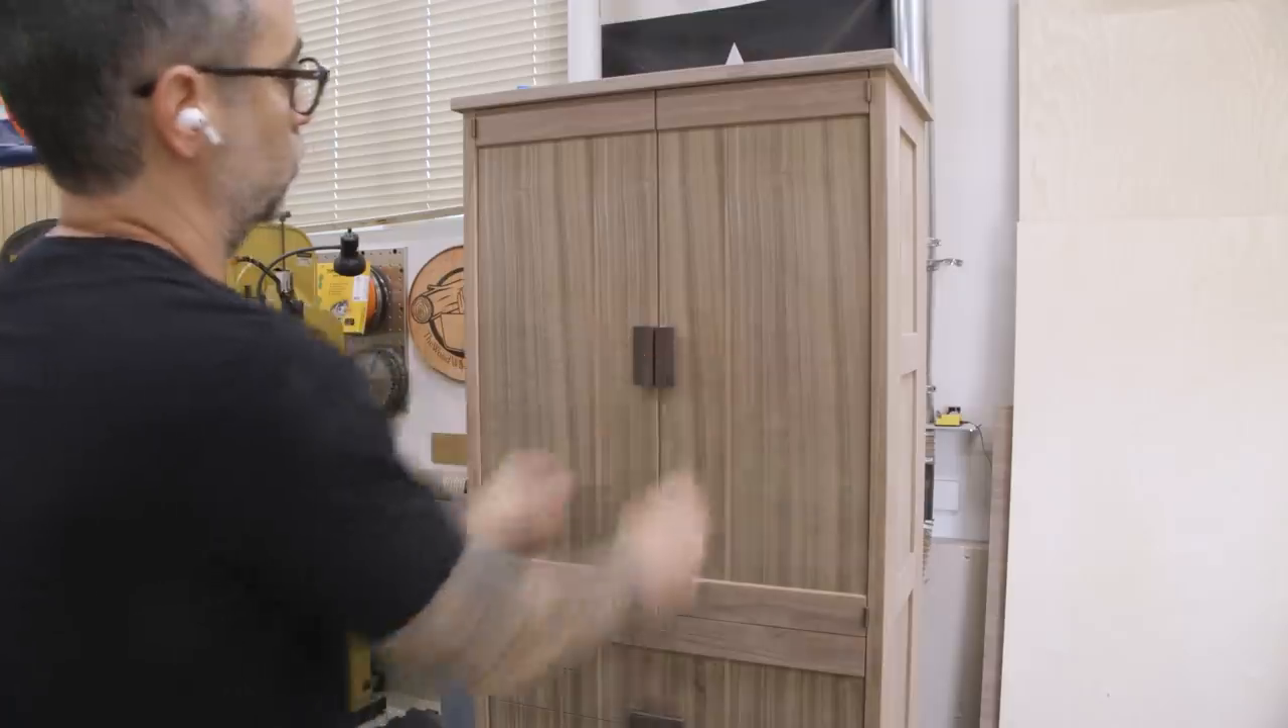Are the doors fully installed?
Yes.